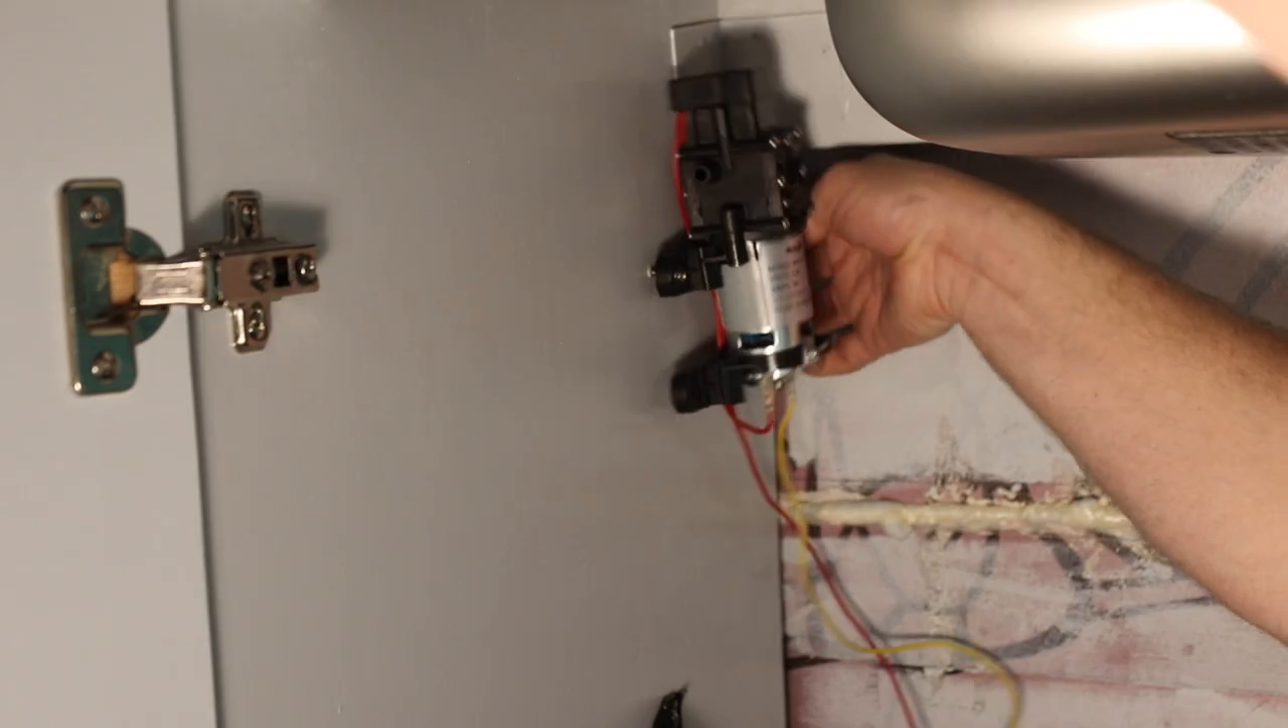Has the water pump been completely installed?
No.